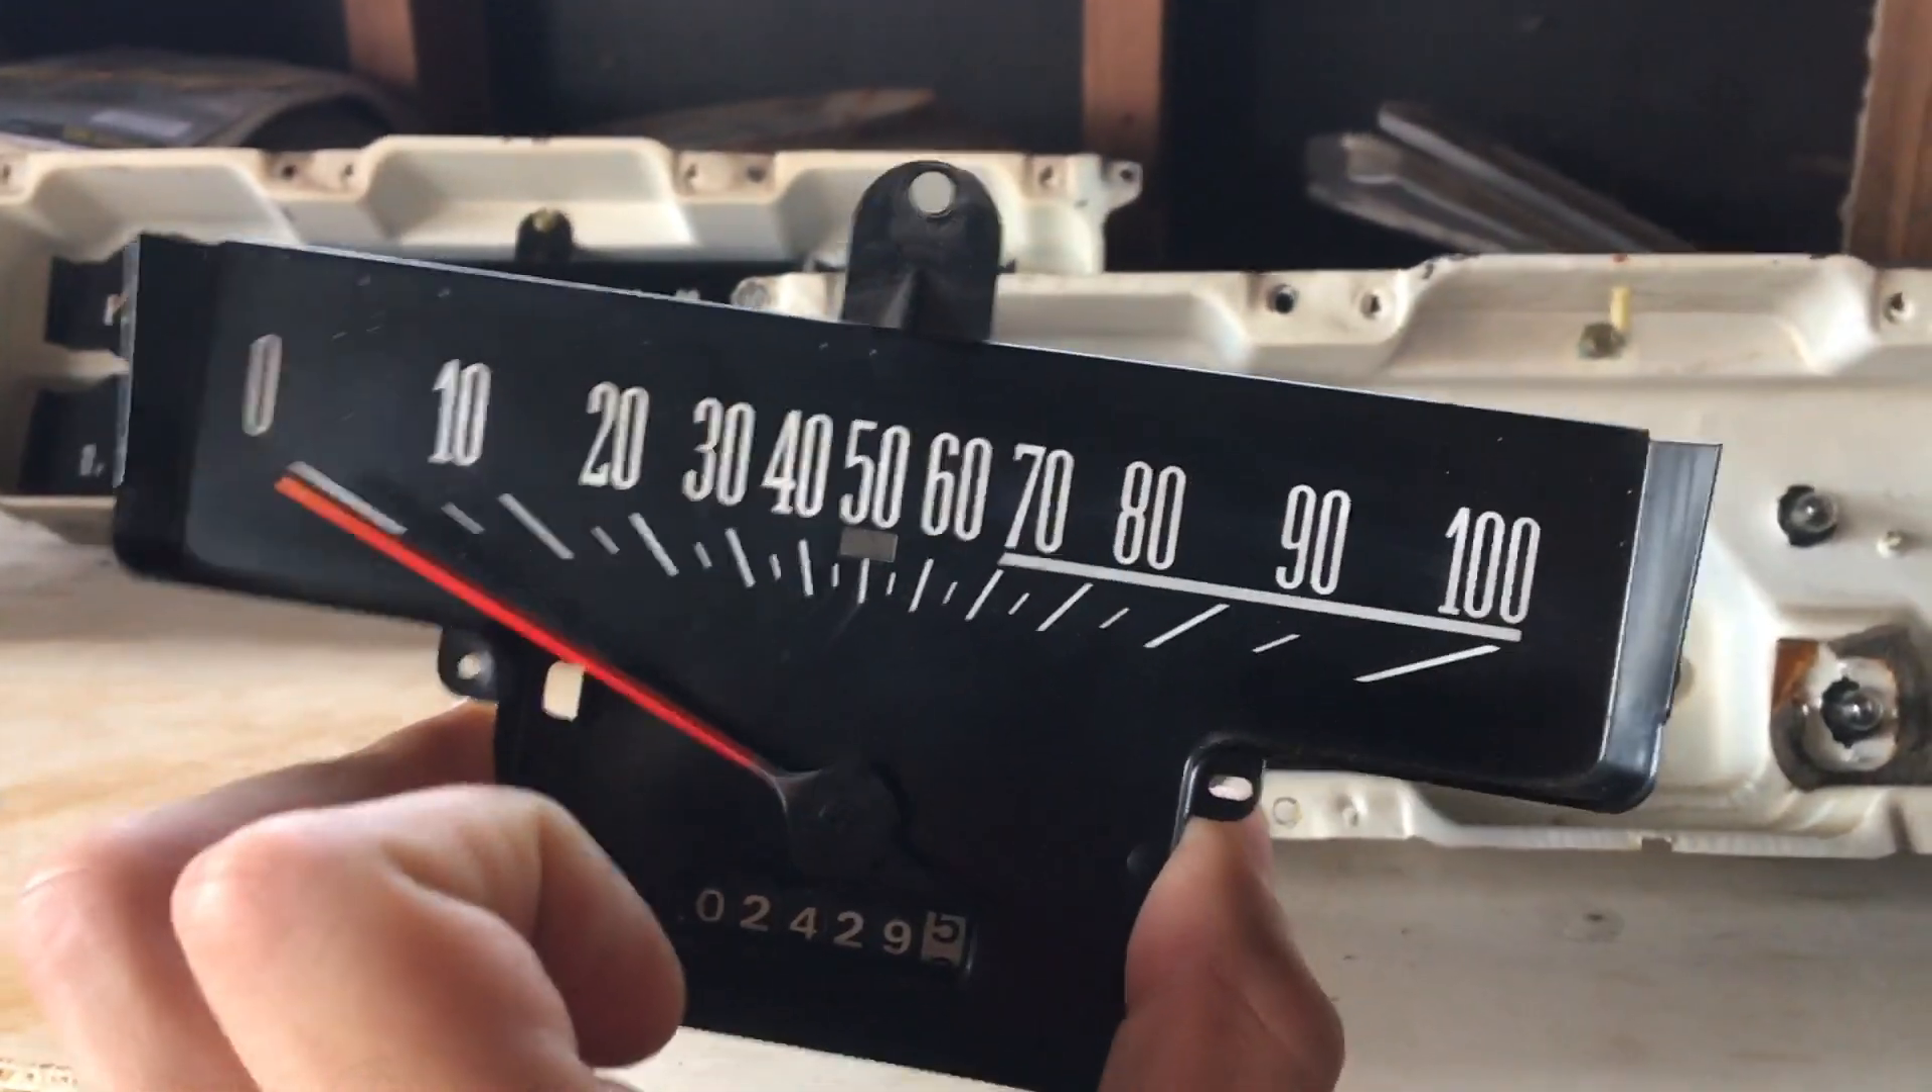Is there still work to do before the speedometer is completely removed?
No.